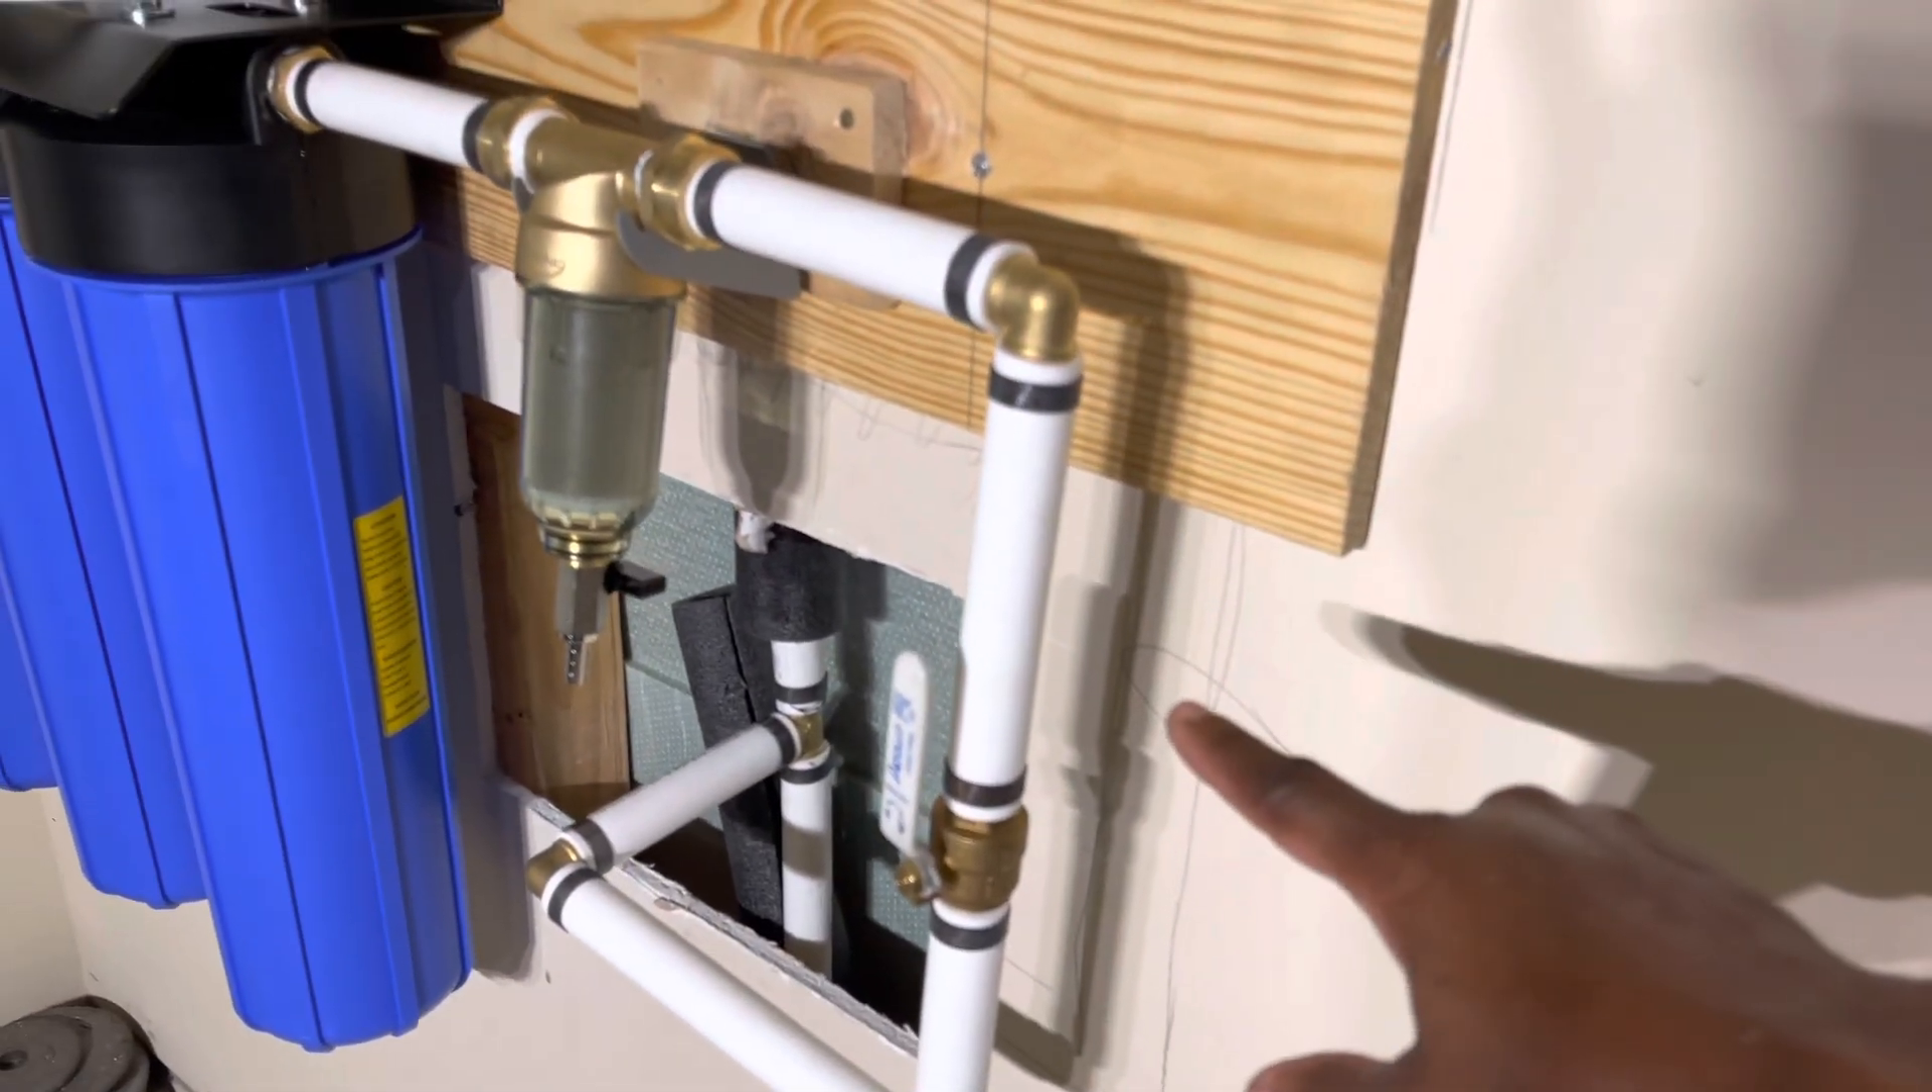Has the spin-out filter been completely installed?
Yes.